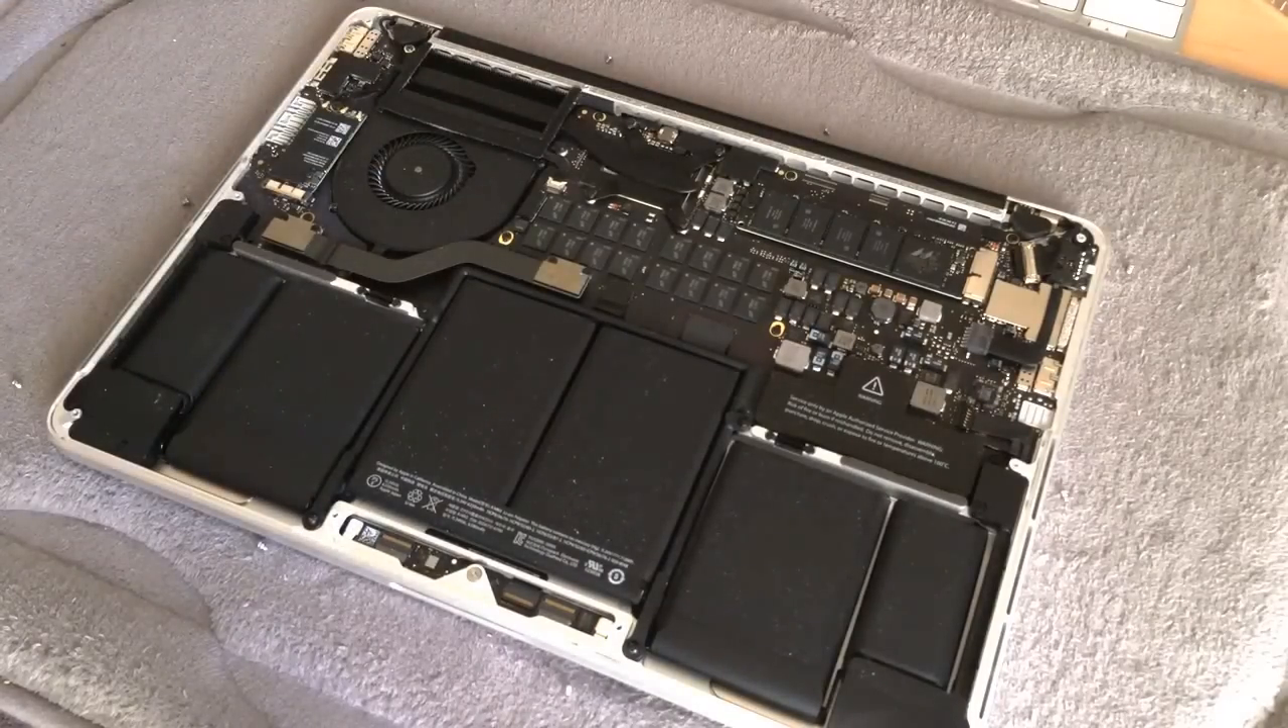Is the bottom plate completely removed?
Yes.